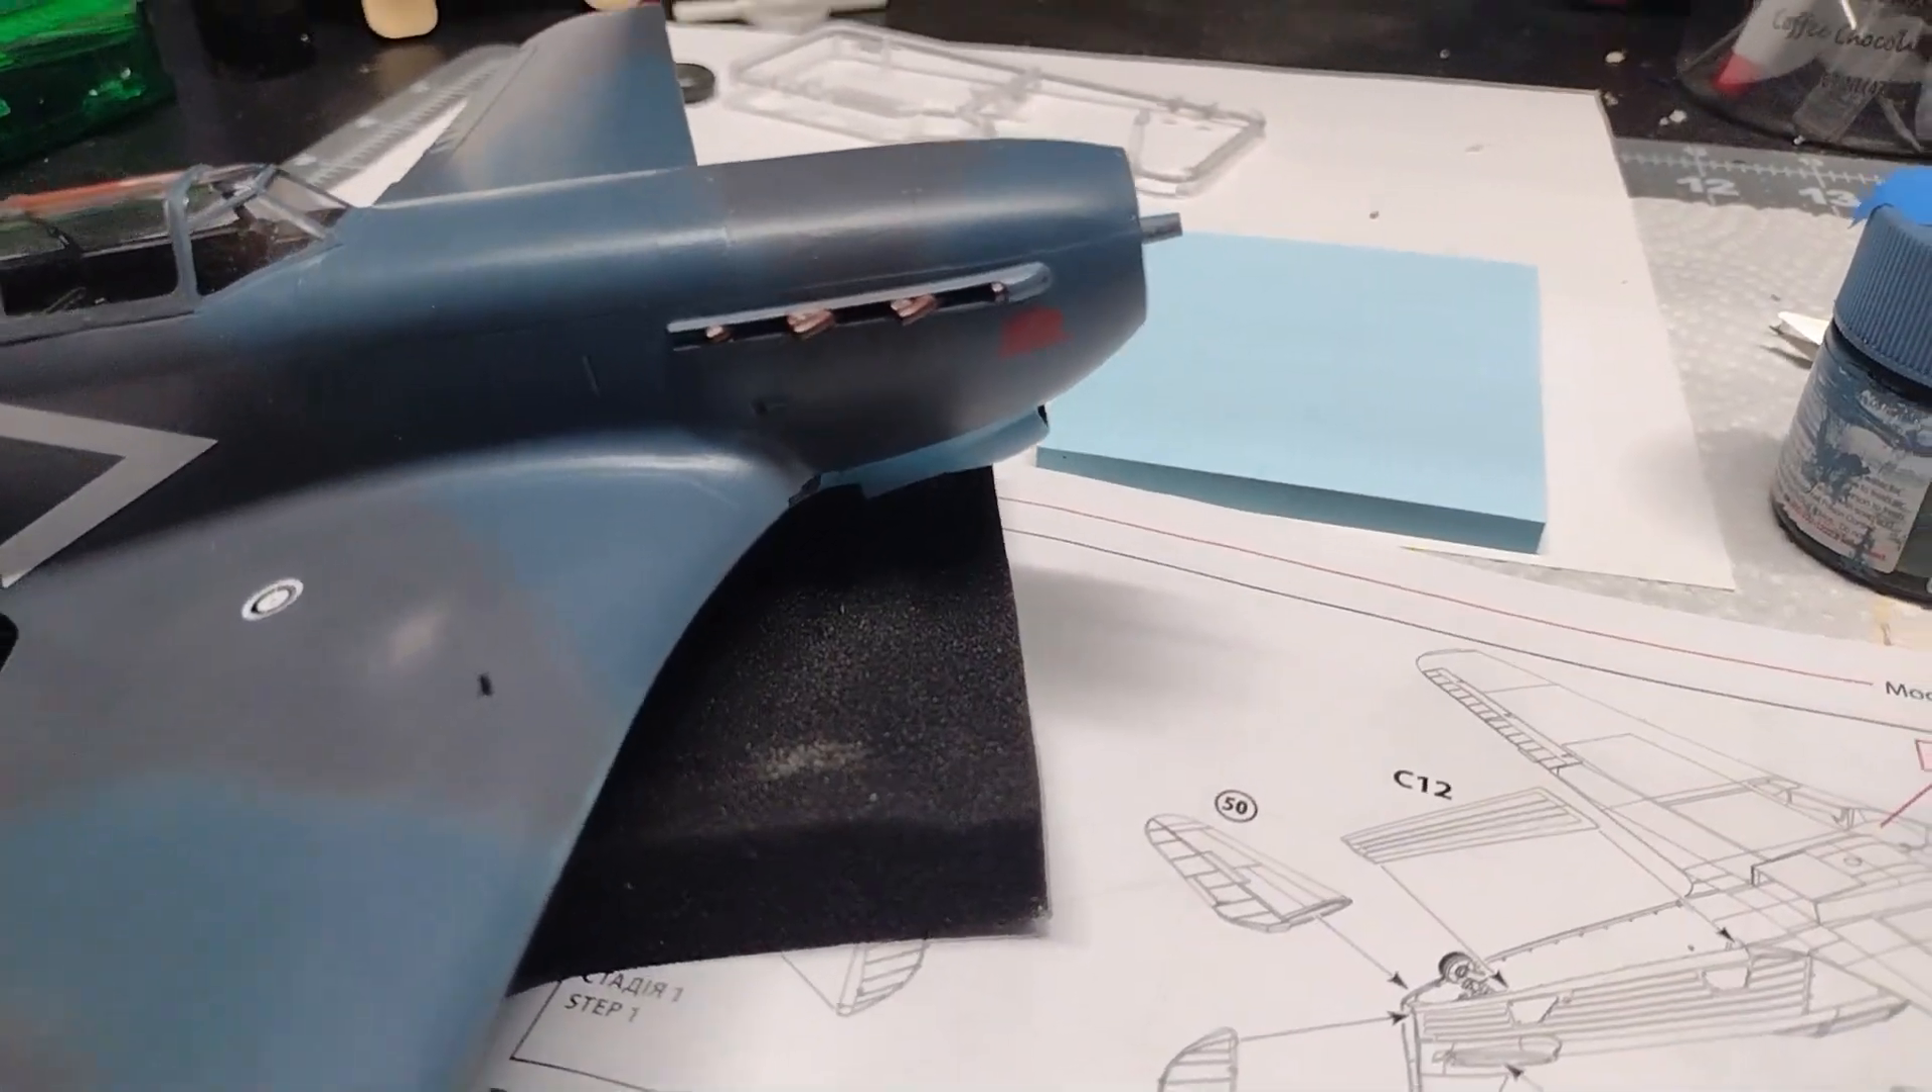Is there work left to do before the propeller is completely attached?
Yes.